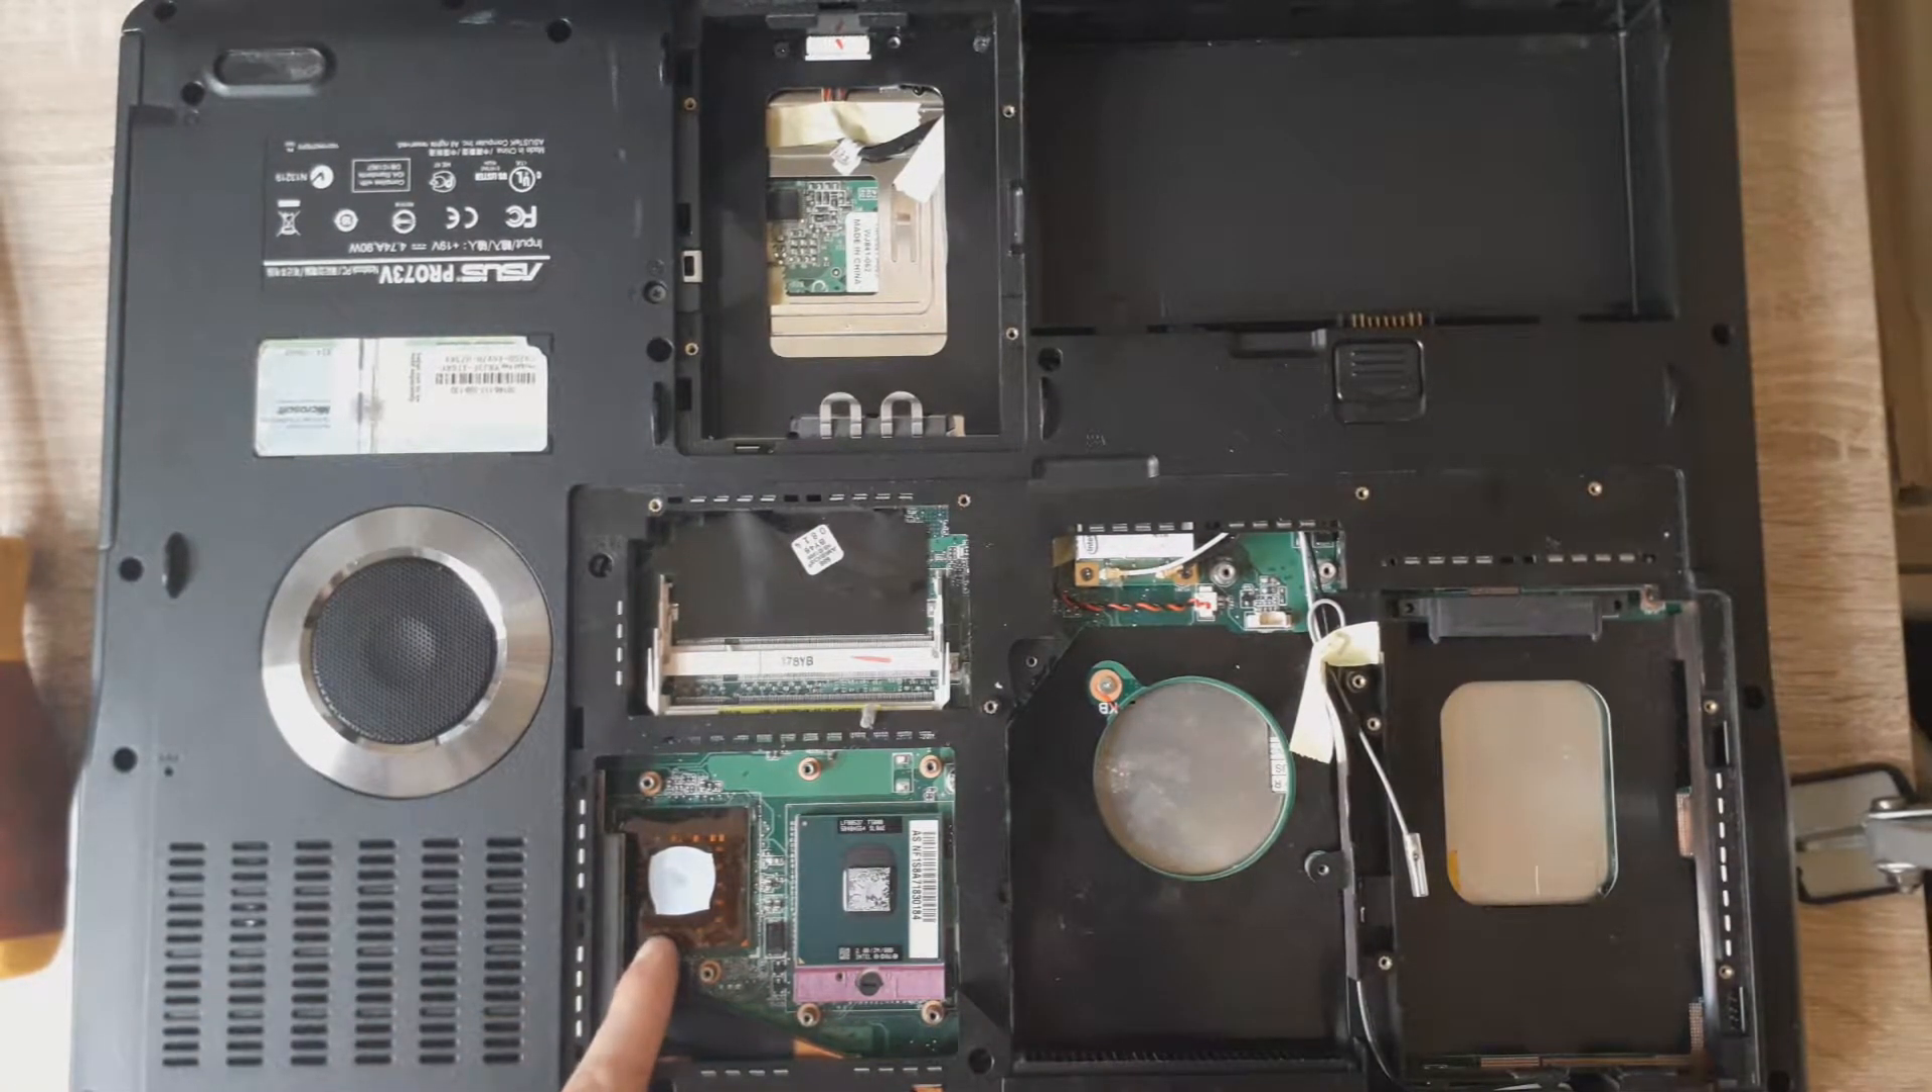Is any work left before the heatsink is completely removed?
No.